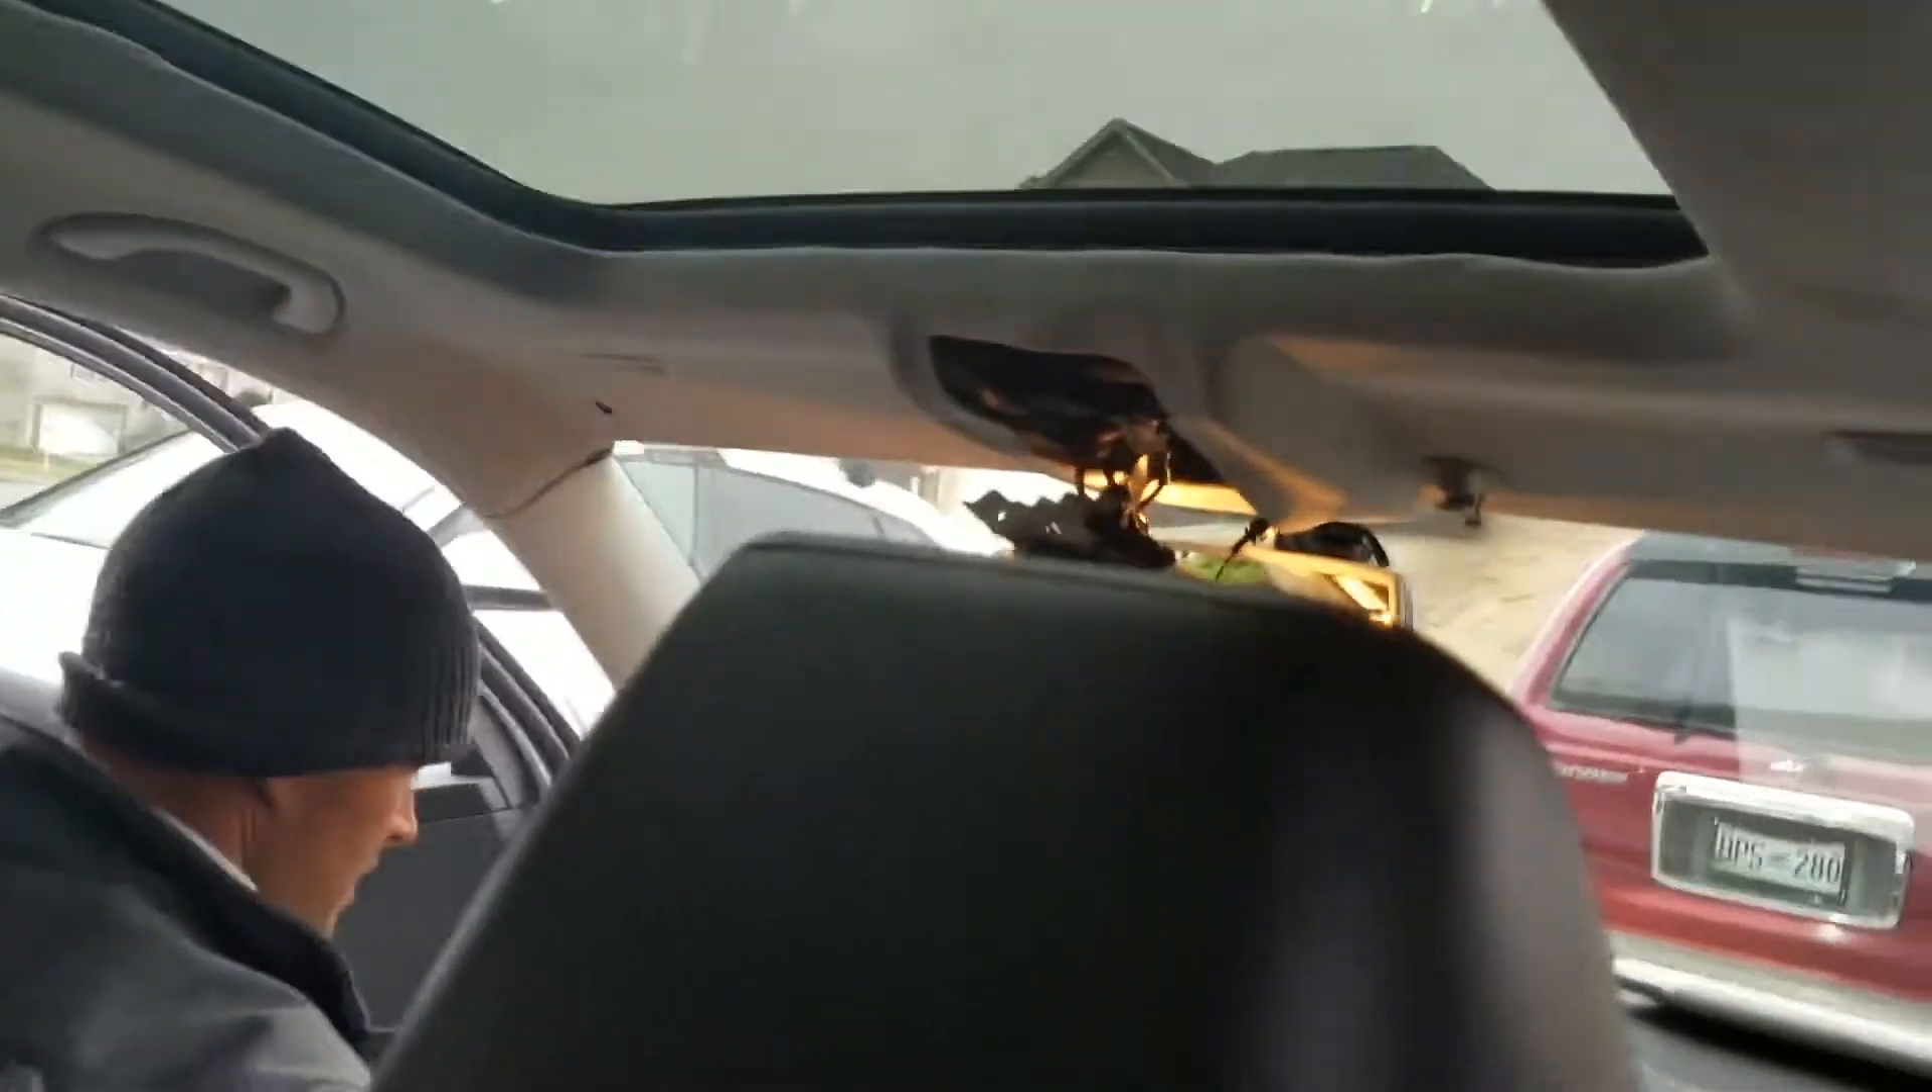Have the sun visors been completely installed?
No.